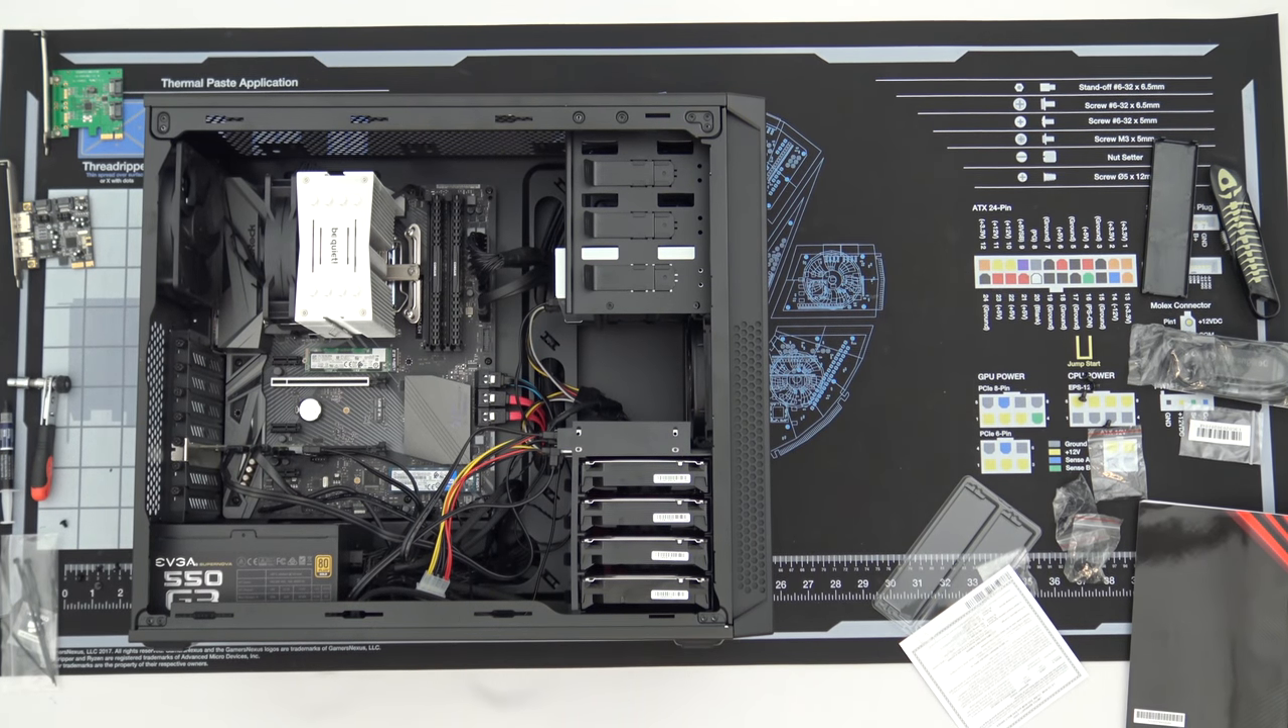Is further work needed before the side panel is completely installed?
Yes.